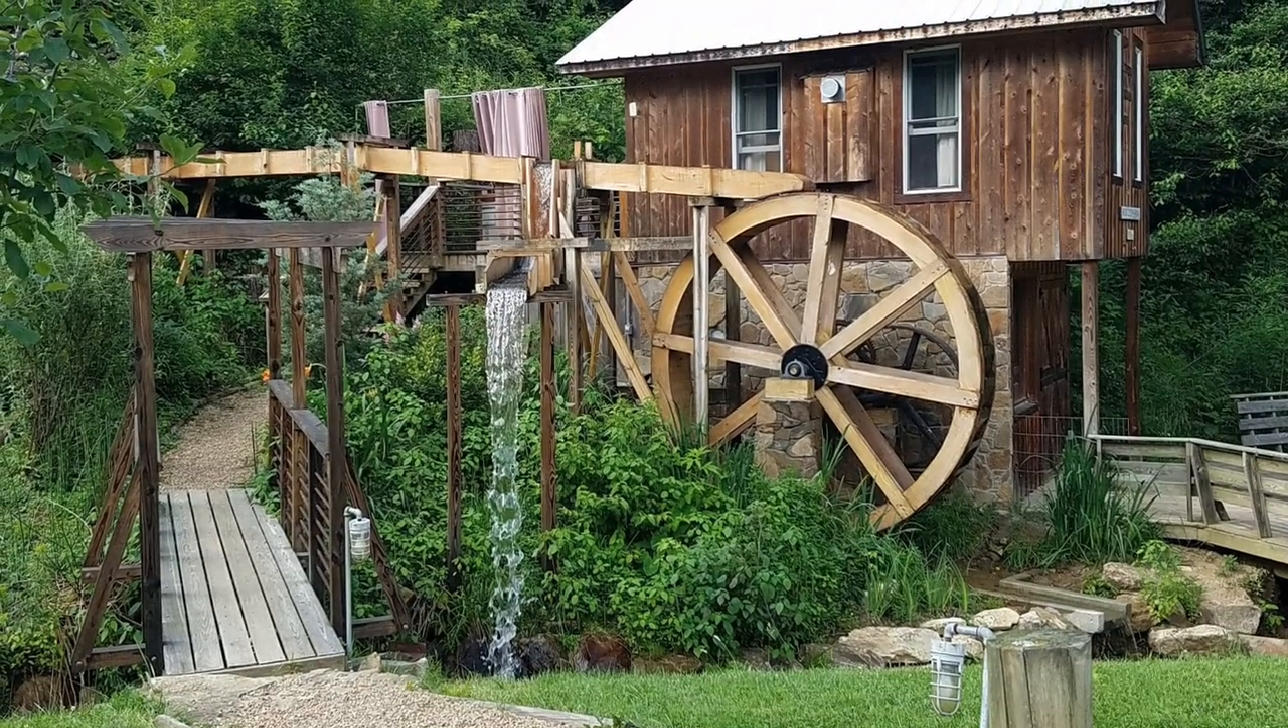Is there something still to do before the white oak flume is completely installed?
No.